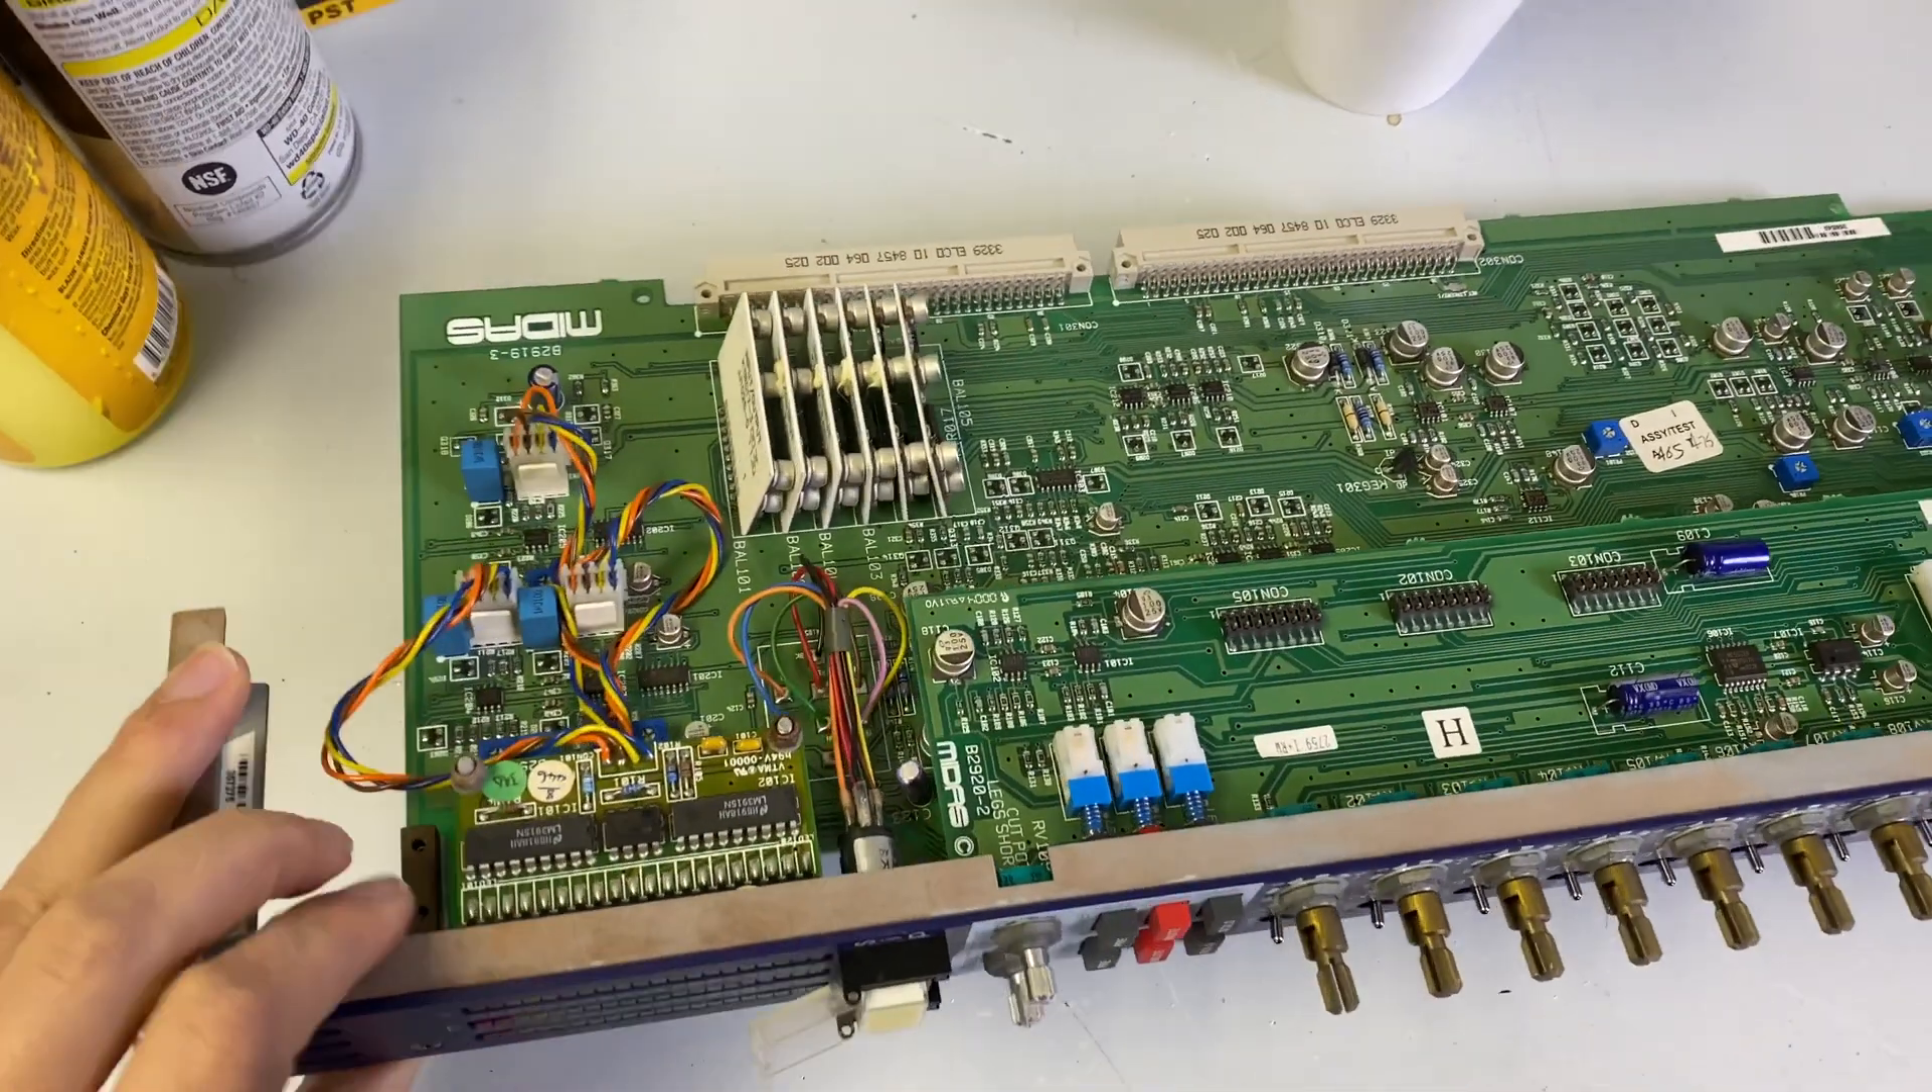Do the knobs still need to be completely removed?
No.